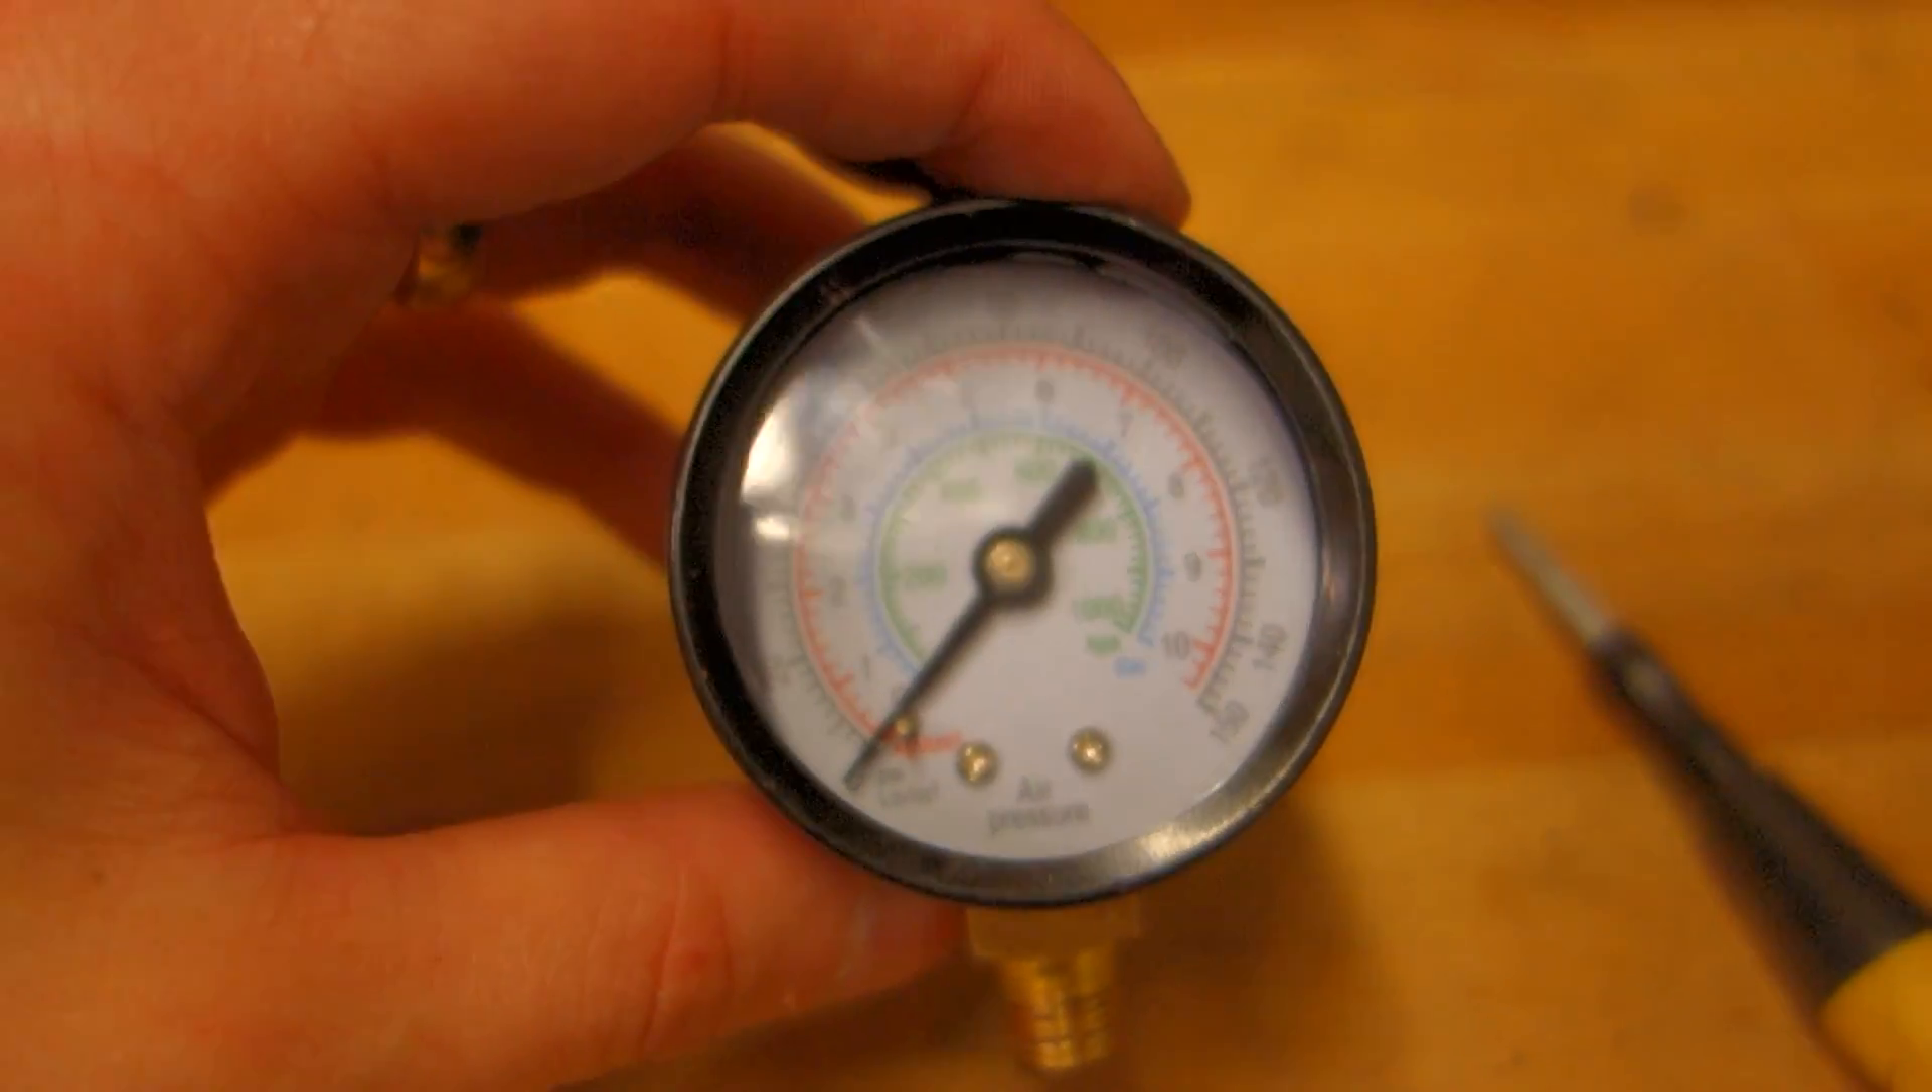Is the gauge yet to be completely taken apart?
Yes.